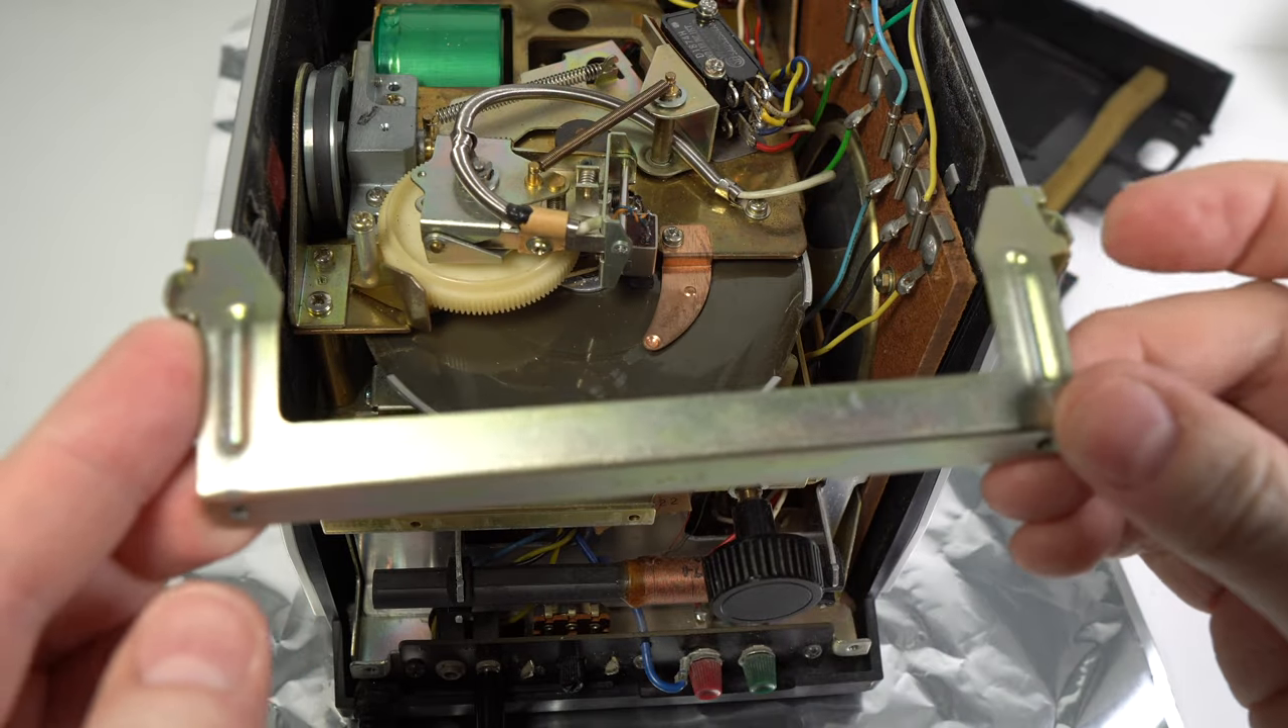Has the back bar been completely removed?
Yes.